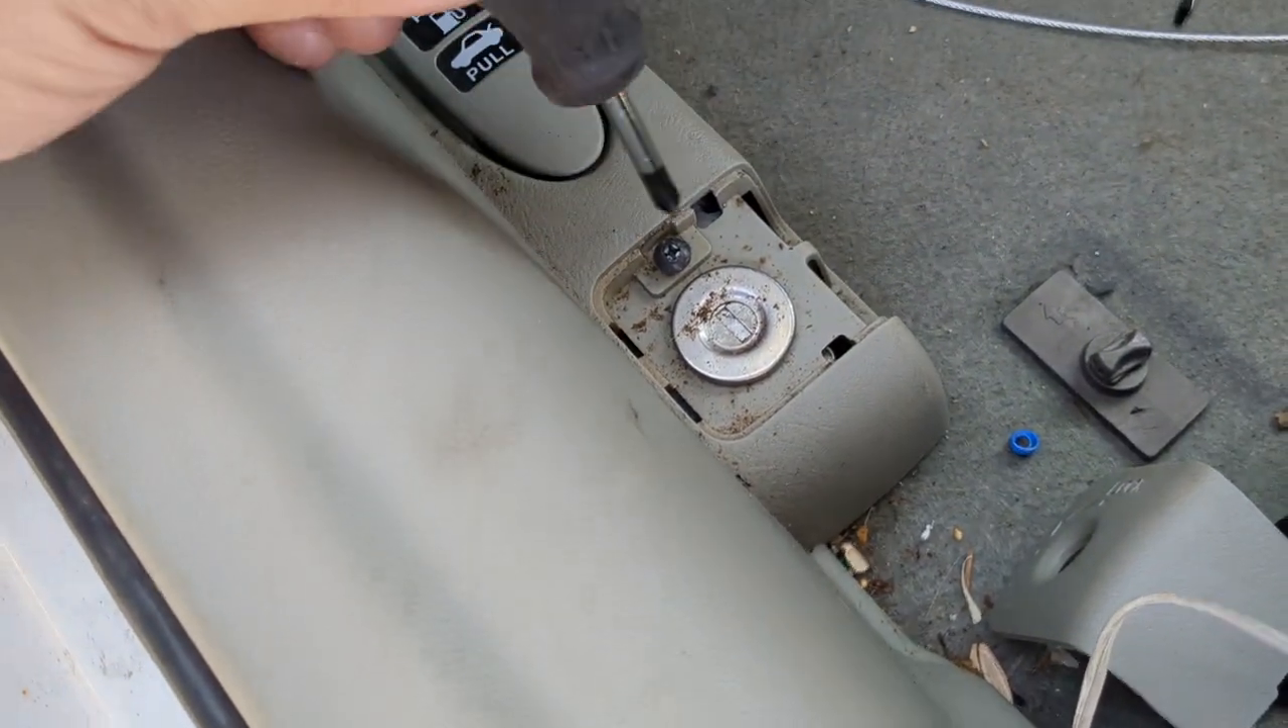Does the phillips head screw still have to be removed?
Yes.